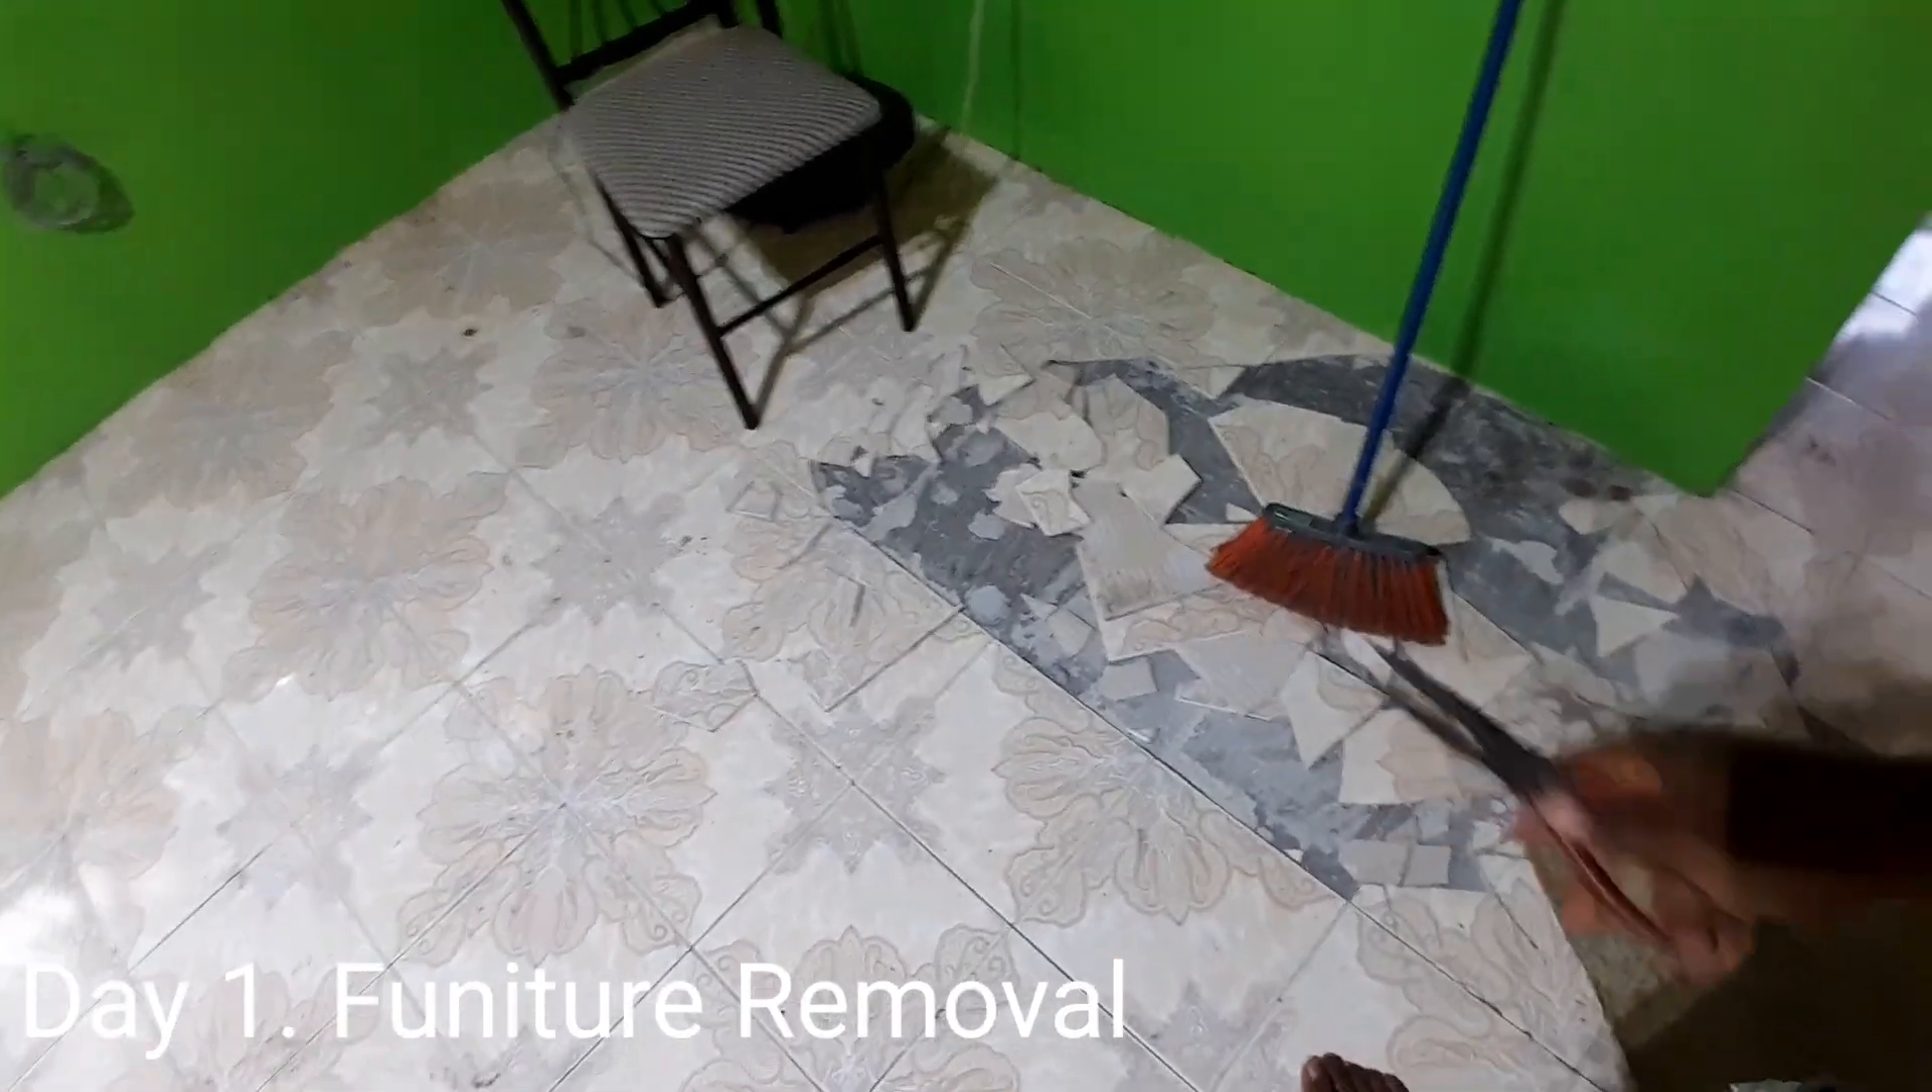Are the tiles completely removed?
No.